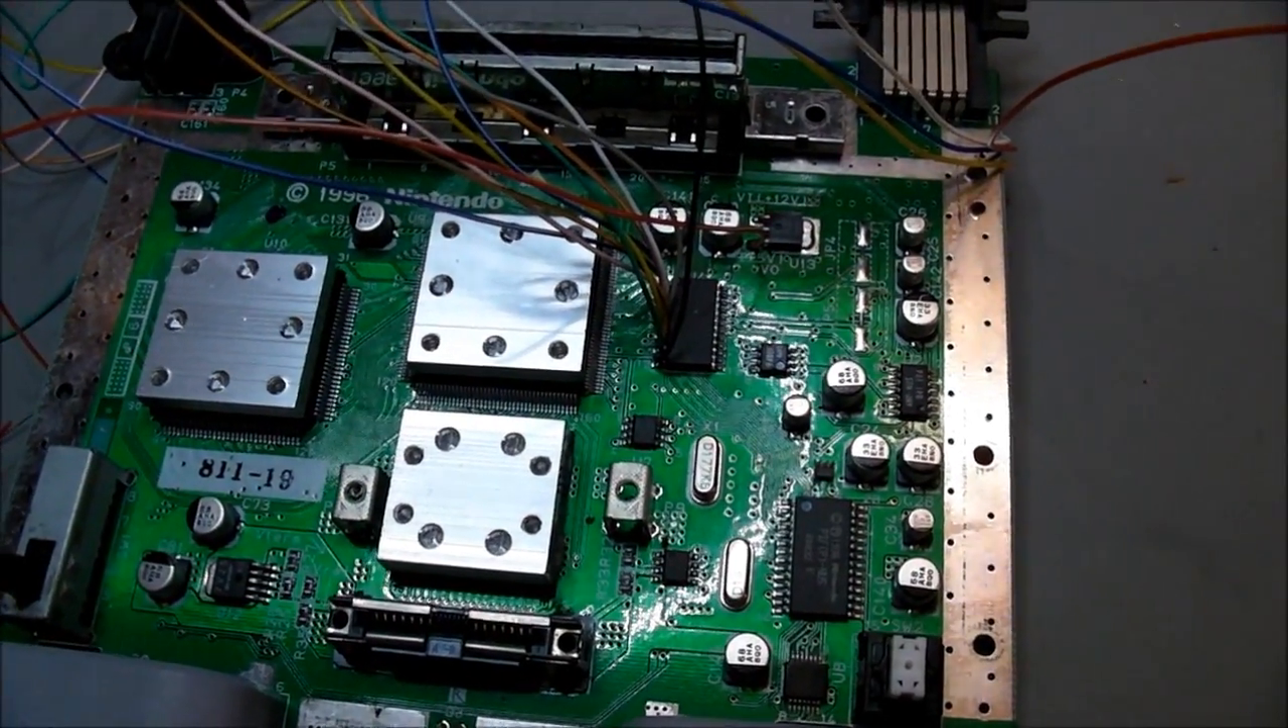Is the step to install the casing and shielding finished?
No.